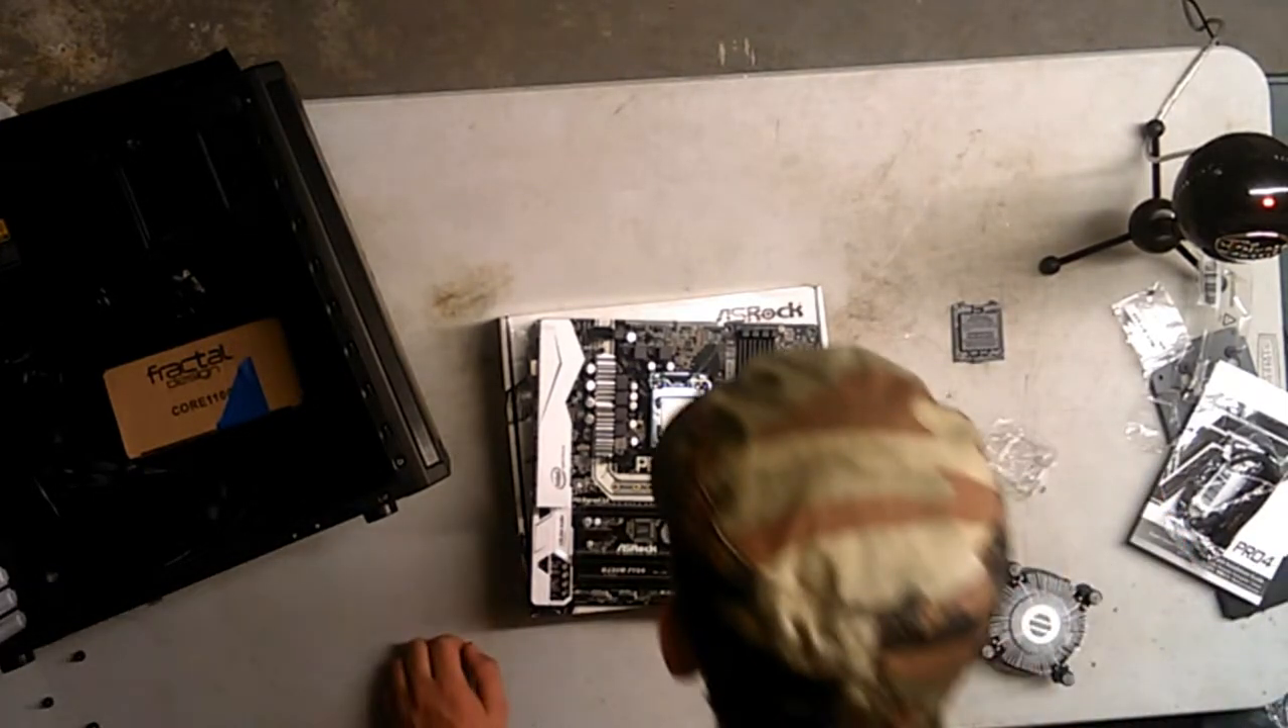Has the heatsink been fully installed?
No.